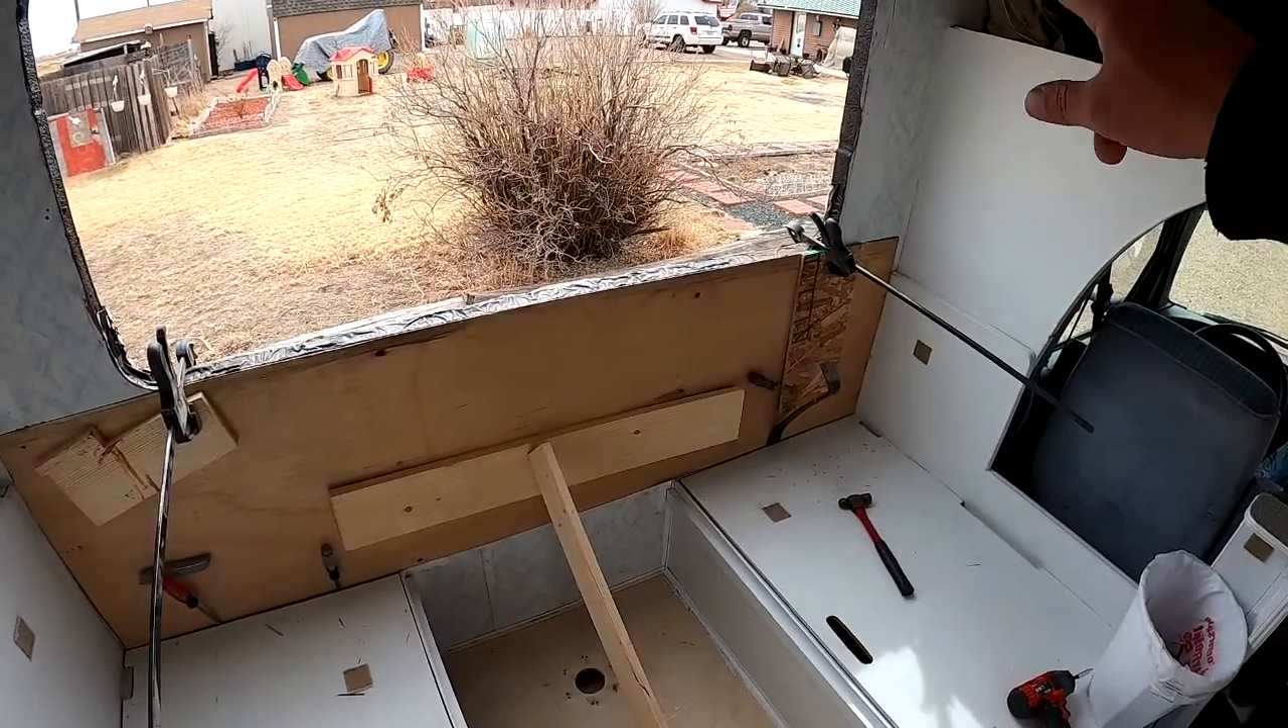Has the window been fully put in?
No.